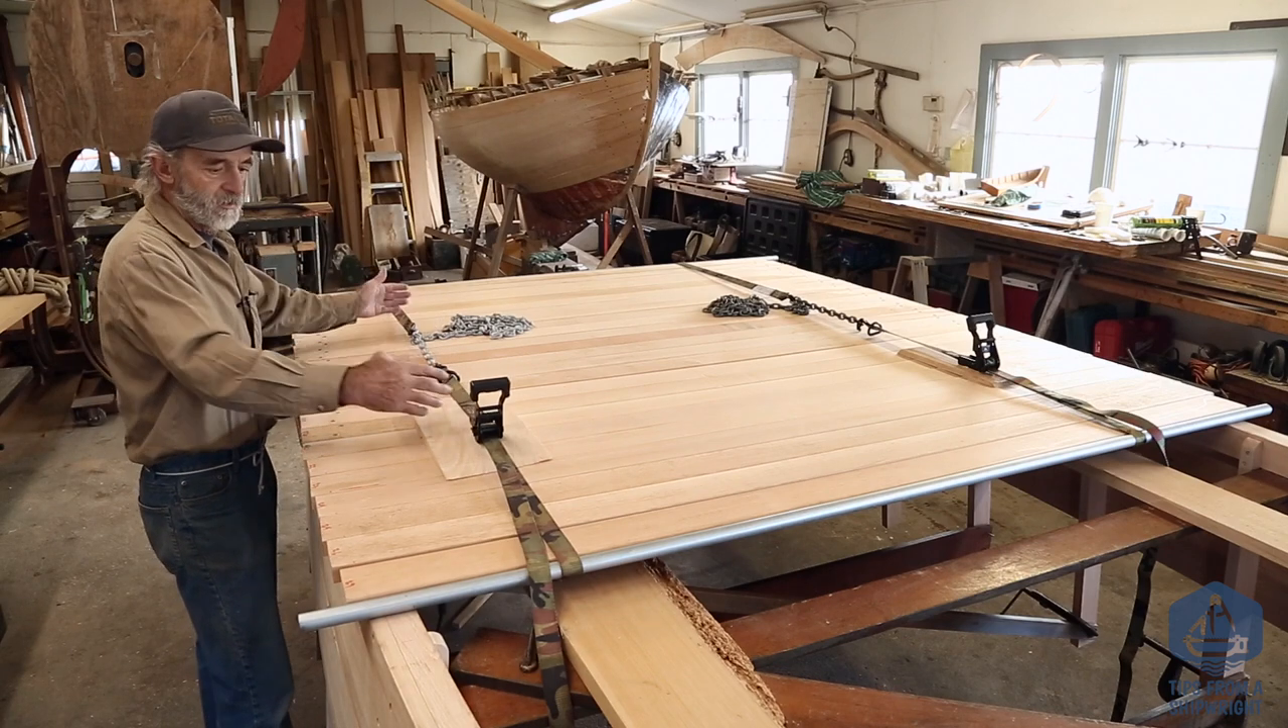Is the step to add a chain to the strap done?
Yes.